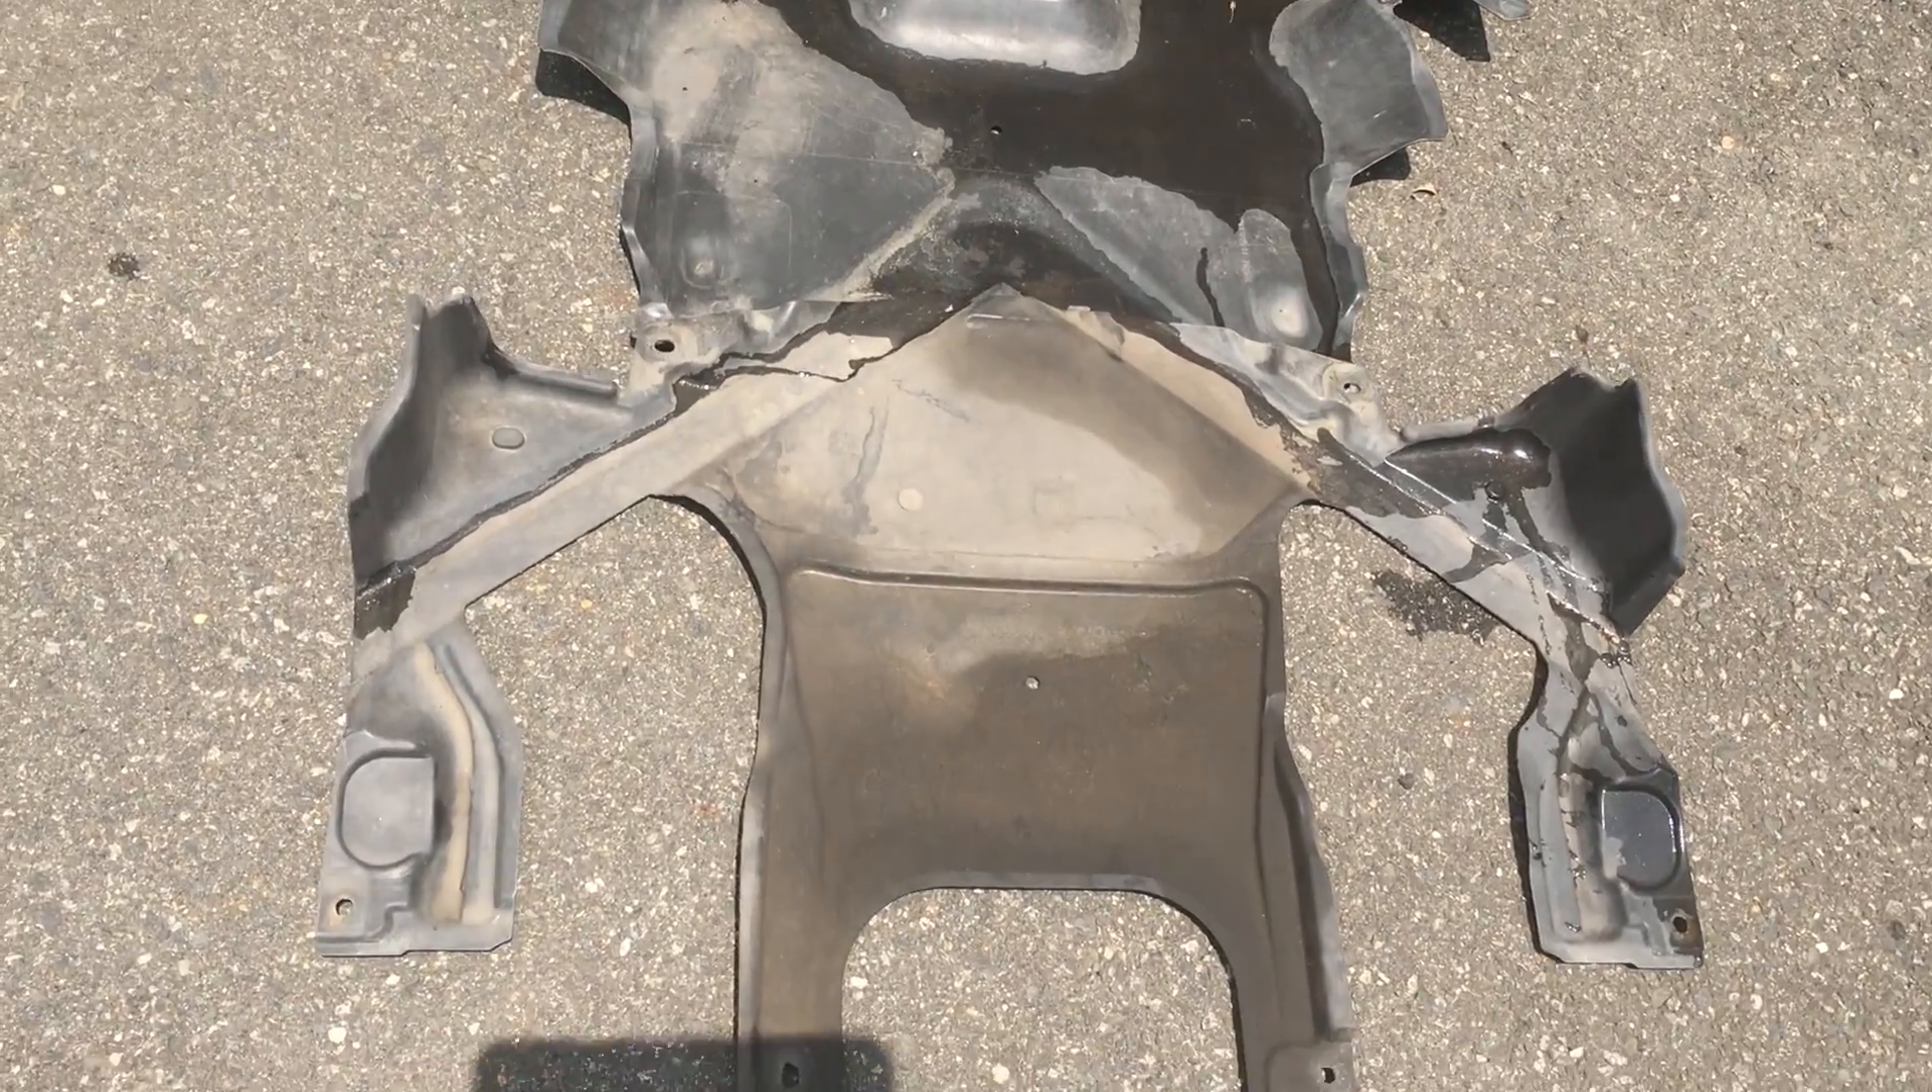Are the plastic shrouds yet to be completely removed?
No.